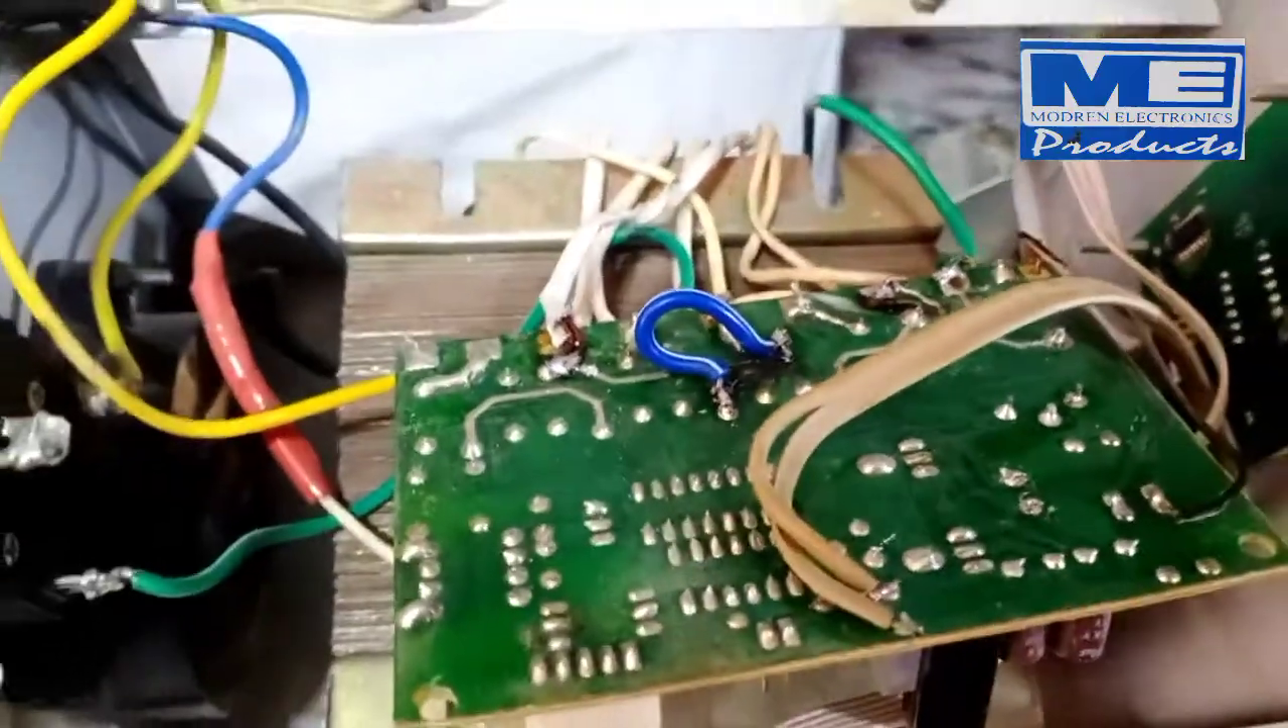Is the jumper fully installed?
Yes.